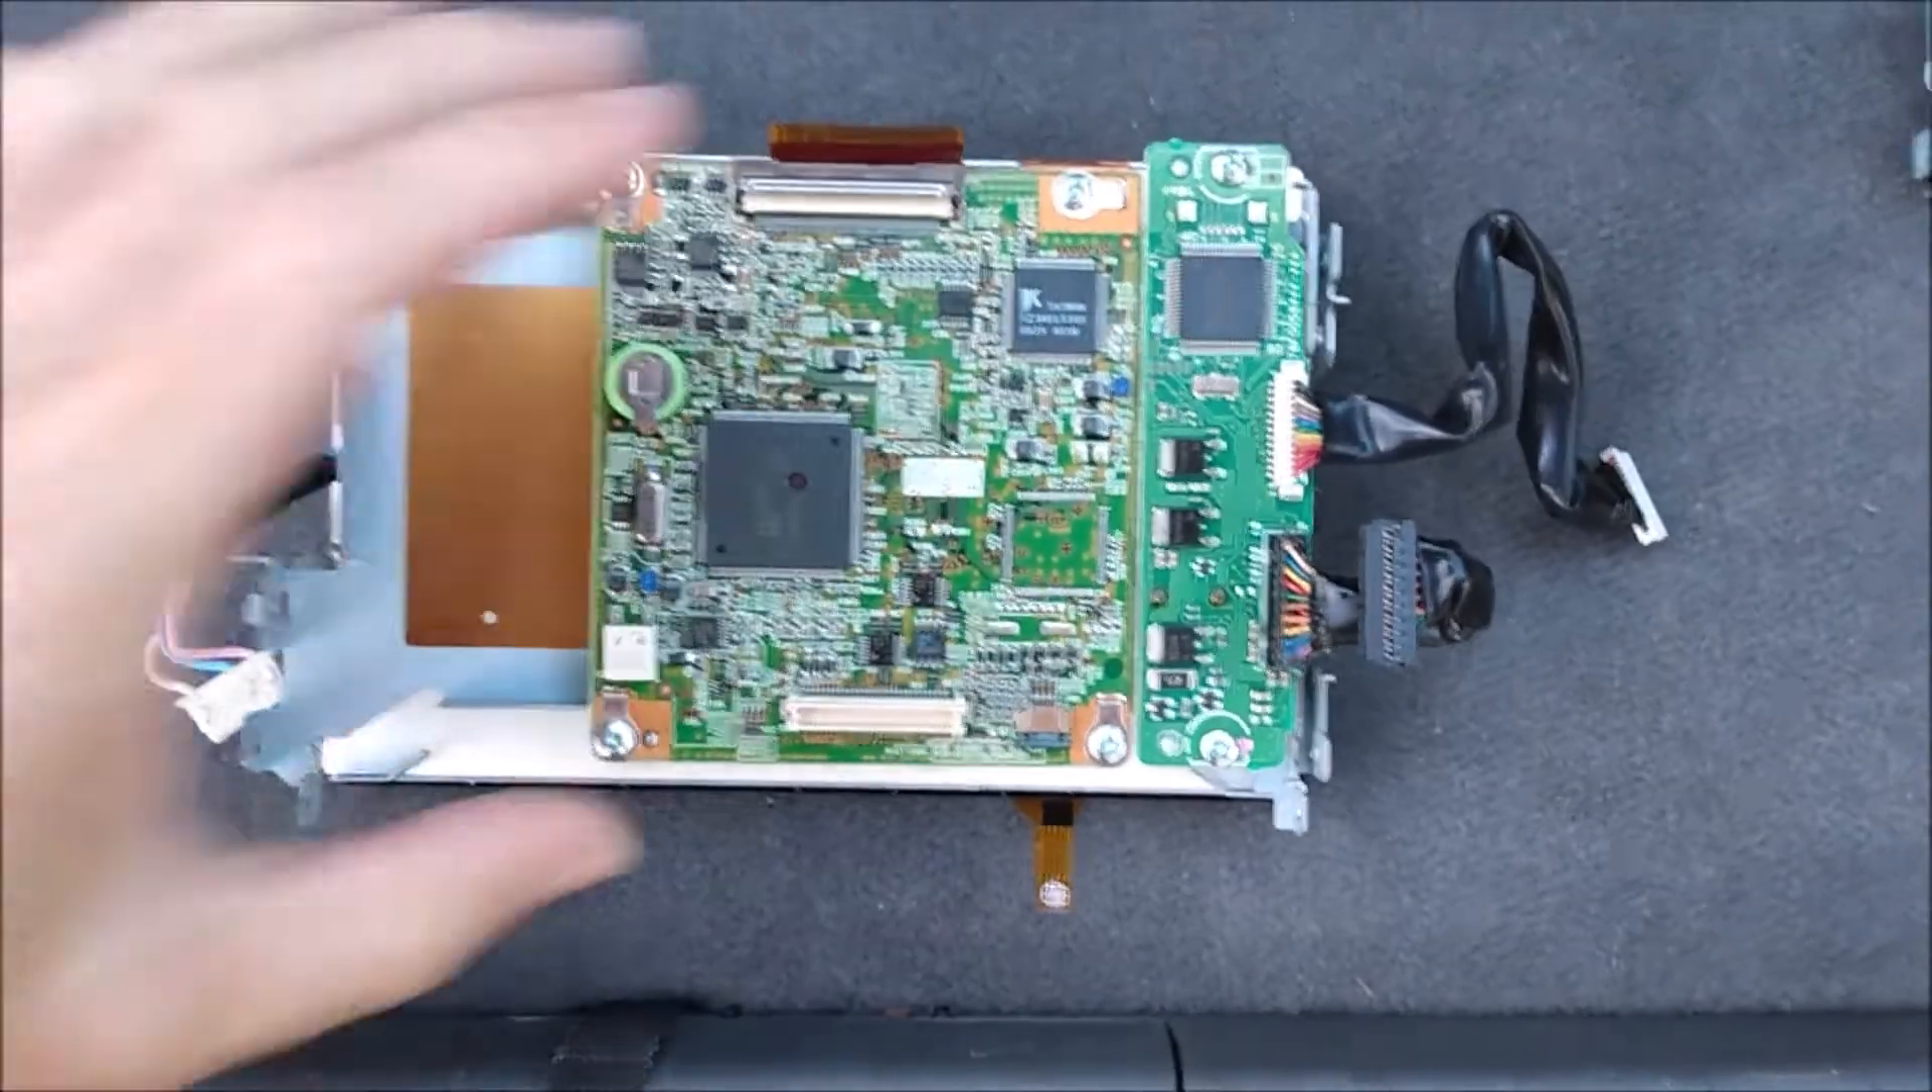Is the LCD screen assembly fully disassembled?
No.